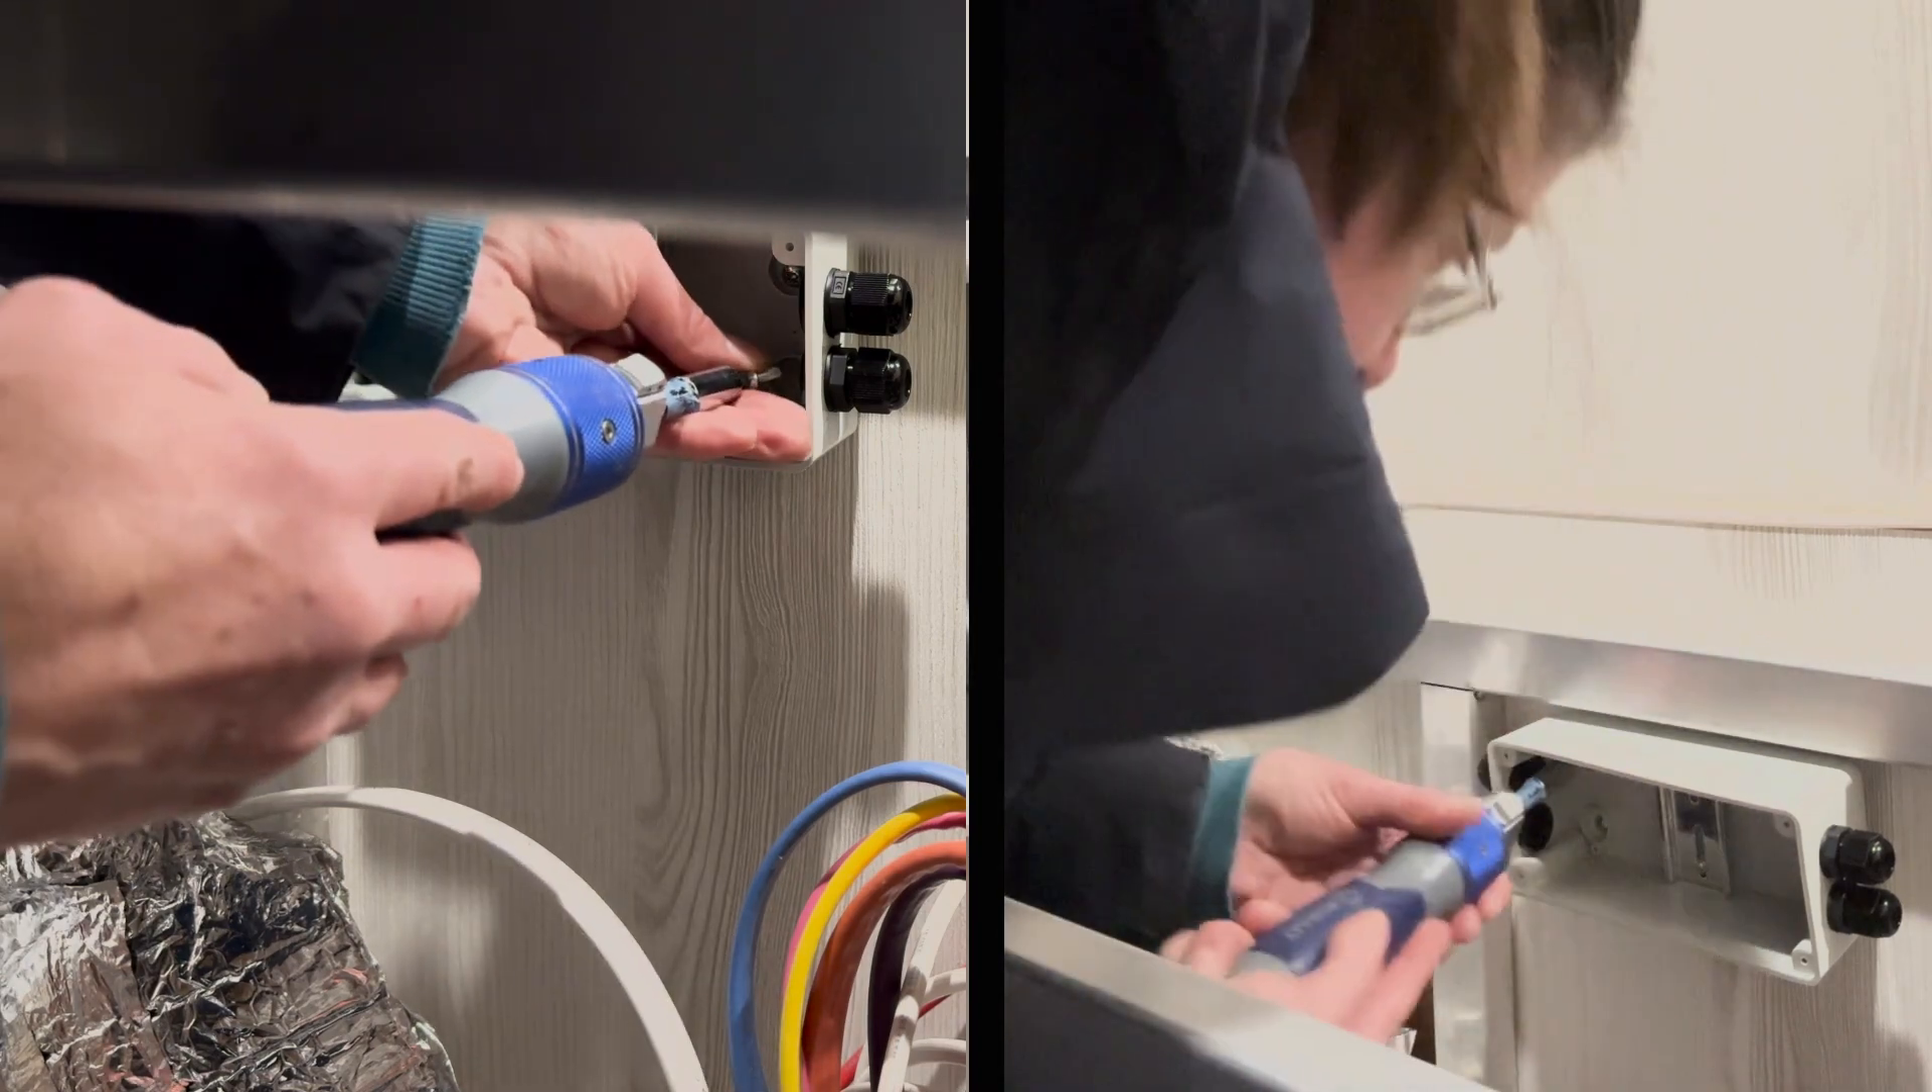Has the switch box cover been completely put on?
No.